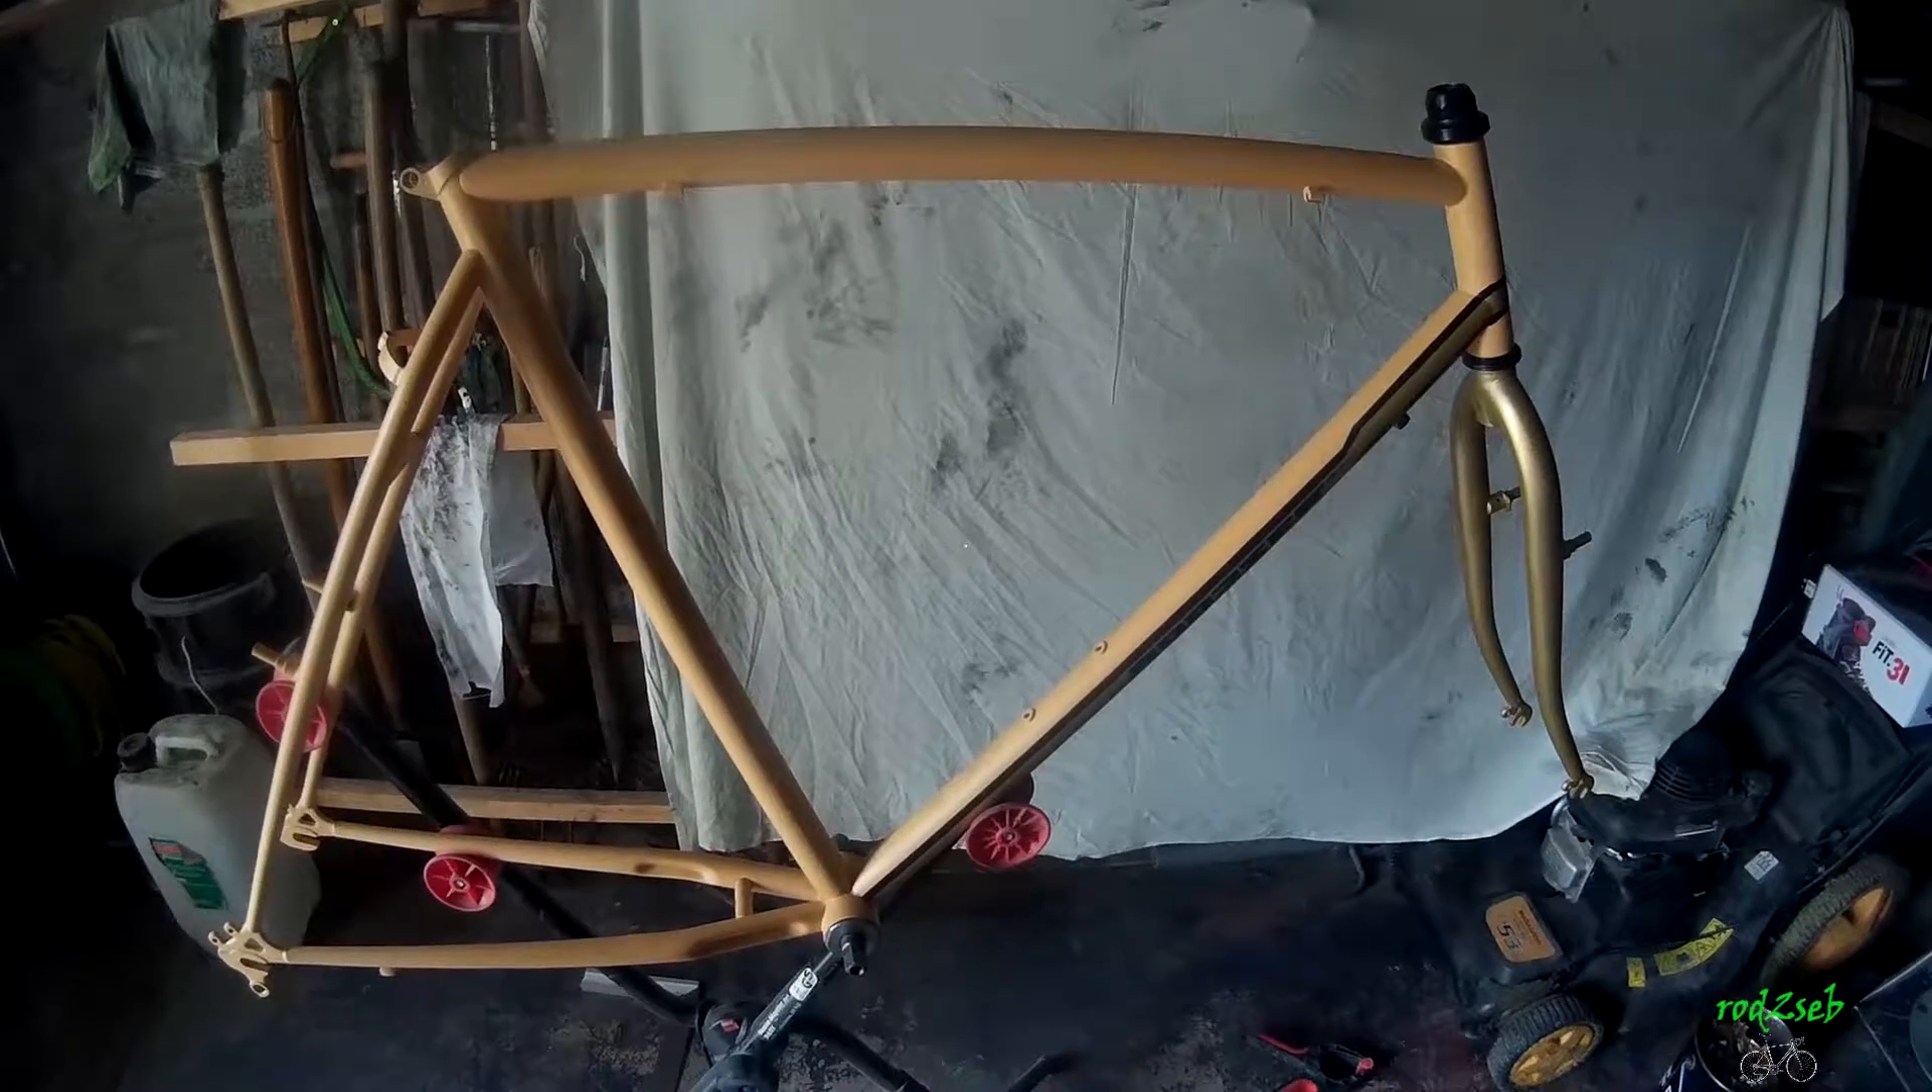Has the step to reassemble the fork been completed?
Yes.